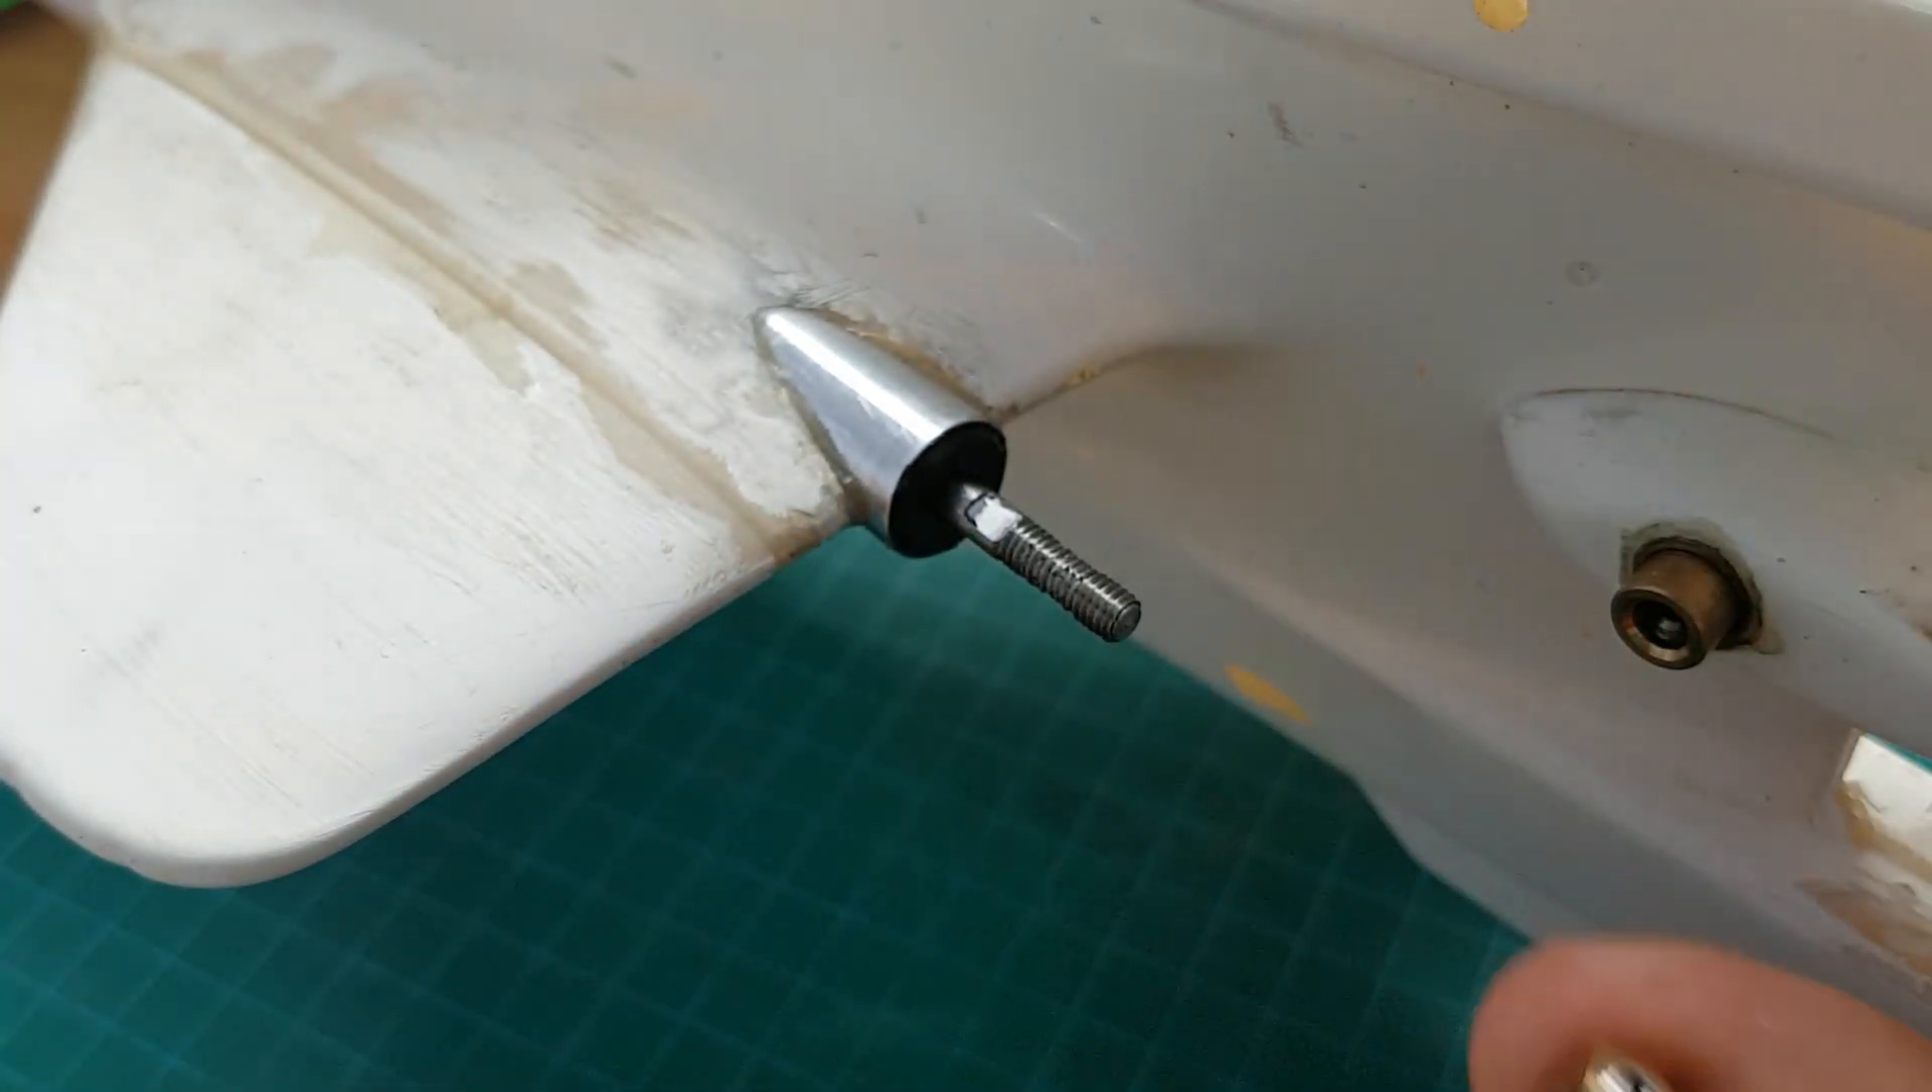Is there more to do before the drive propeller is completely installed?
Yes.